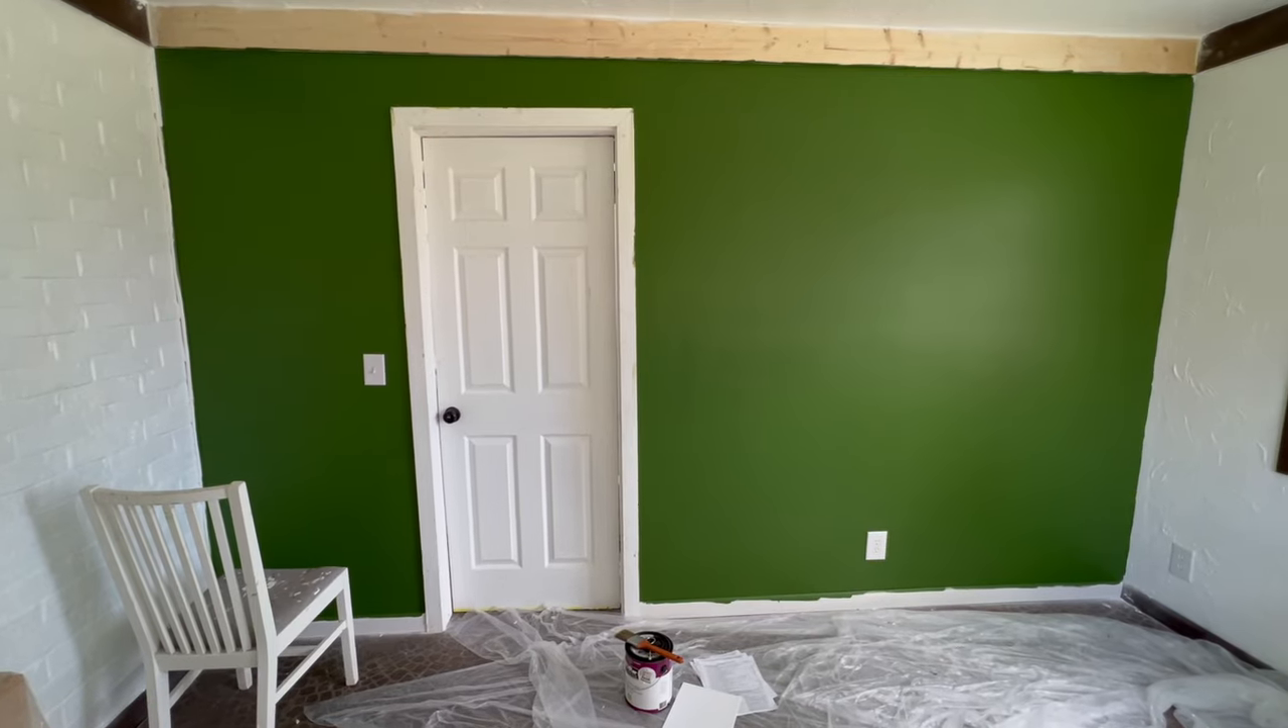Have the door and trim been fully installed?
Yes.